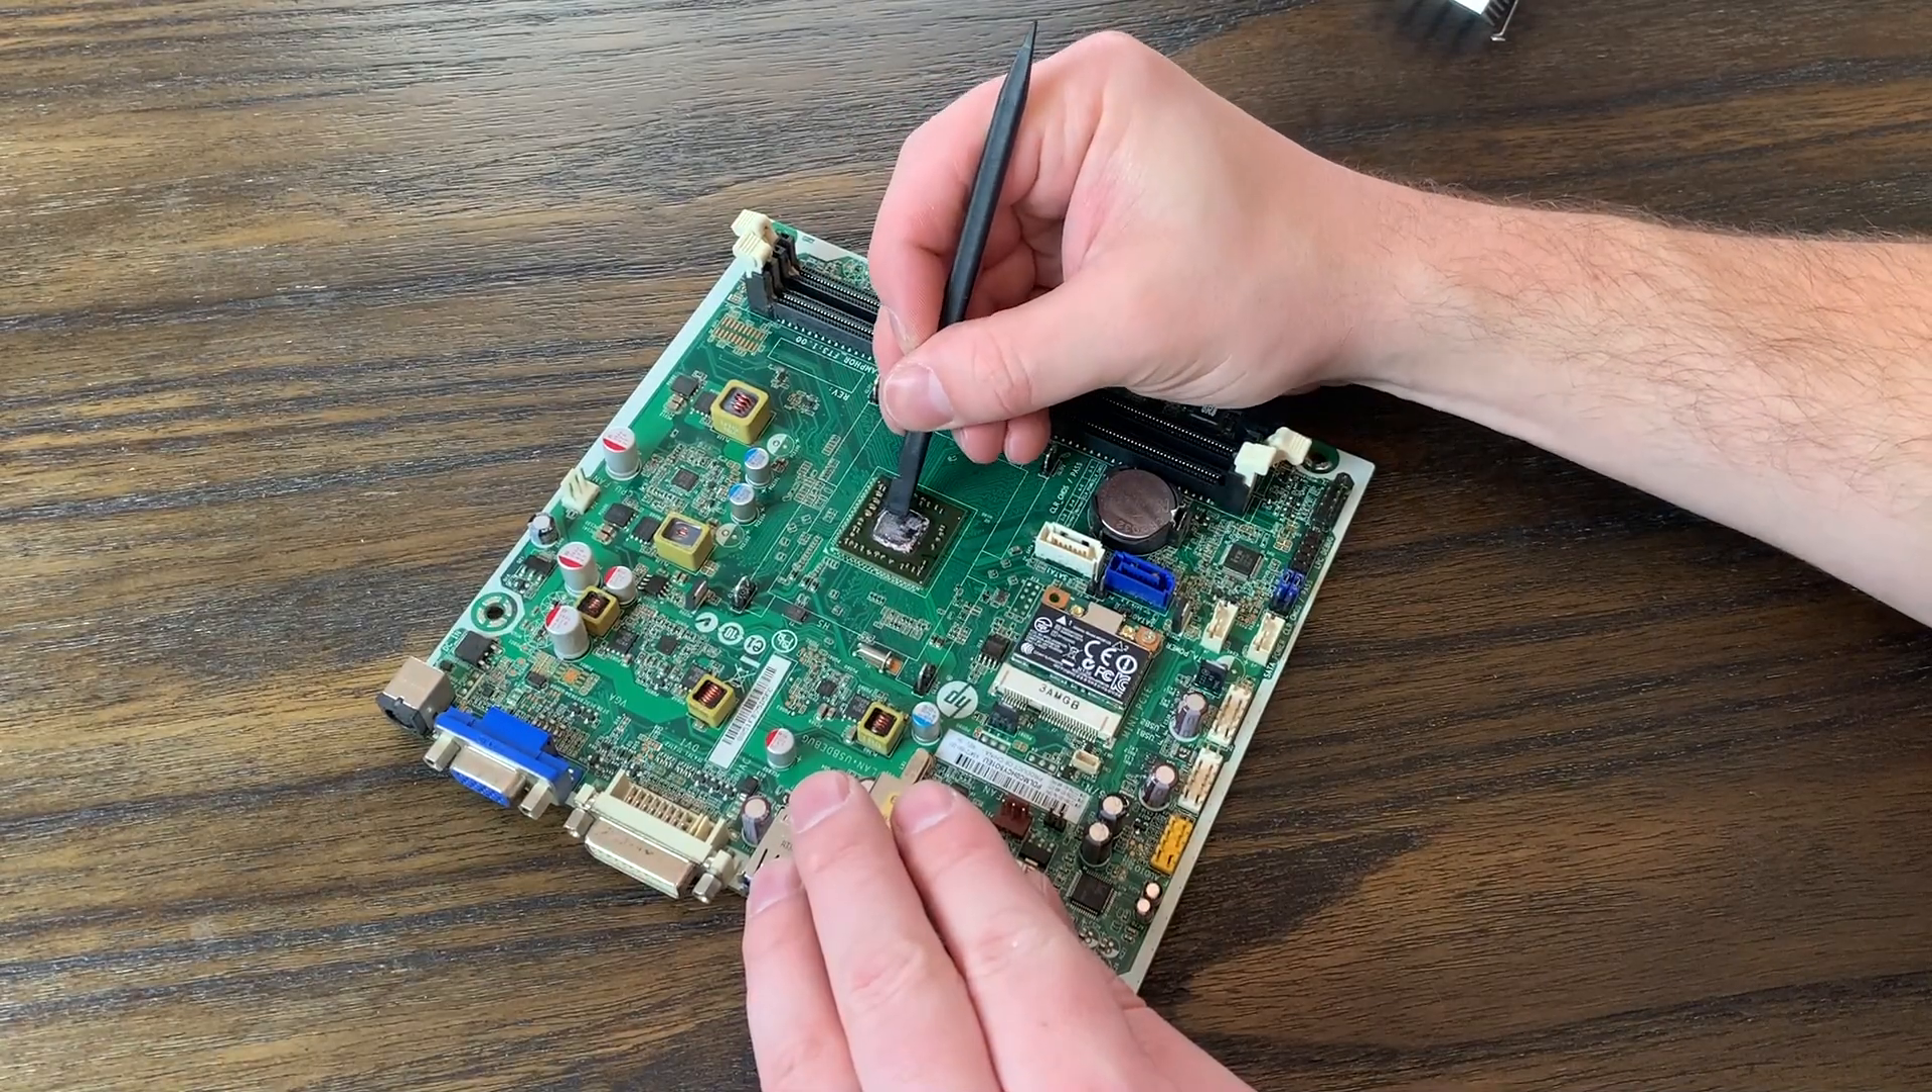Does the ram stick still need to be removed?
No.